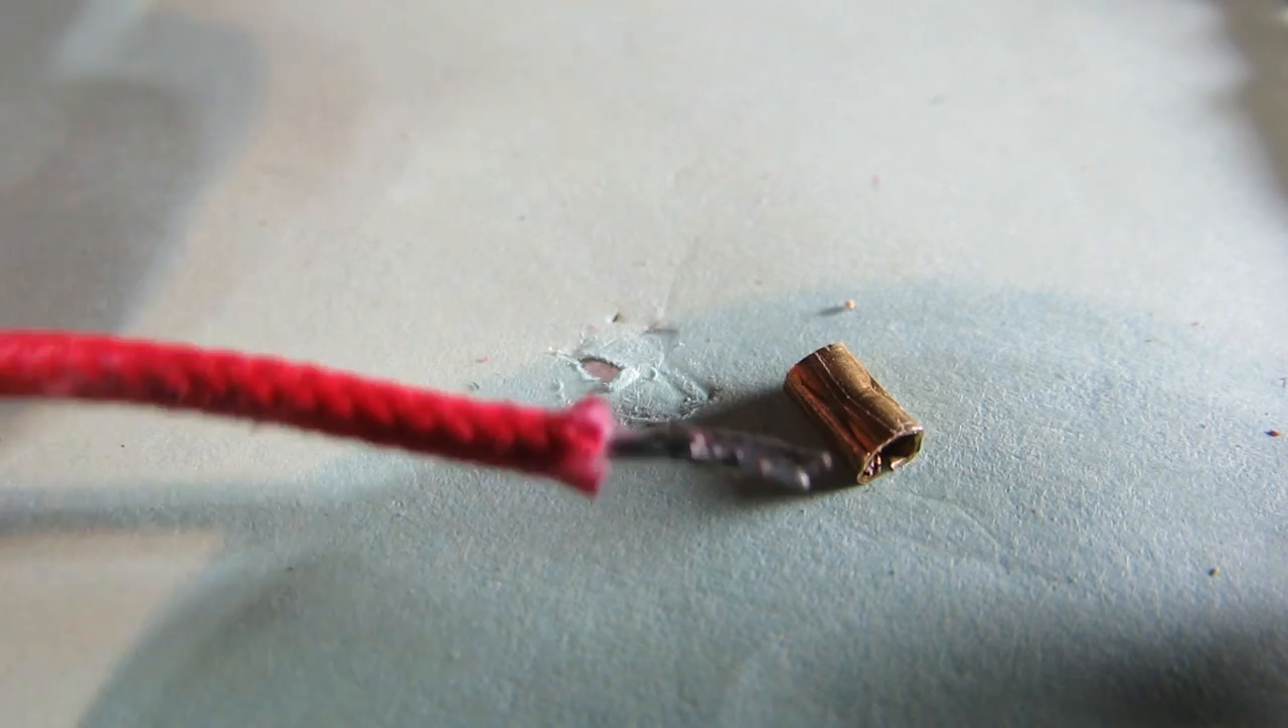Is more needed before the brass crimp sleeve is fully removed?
No.